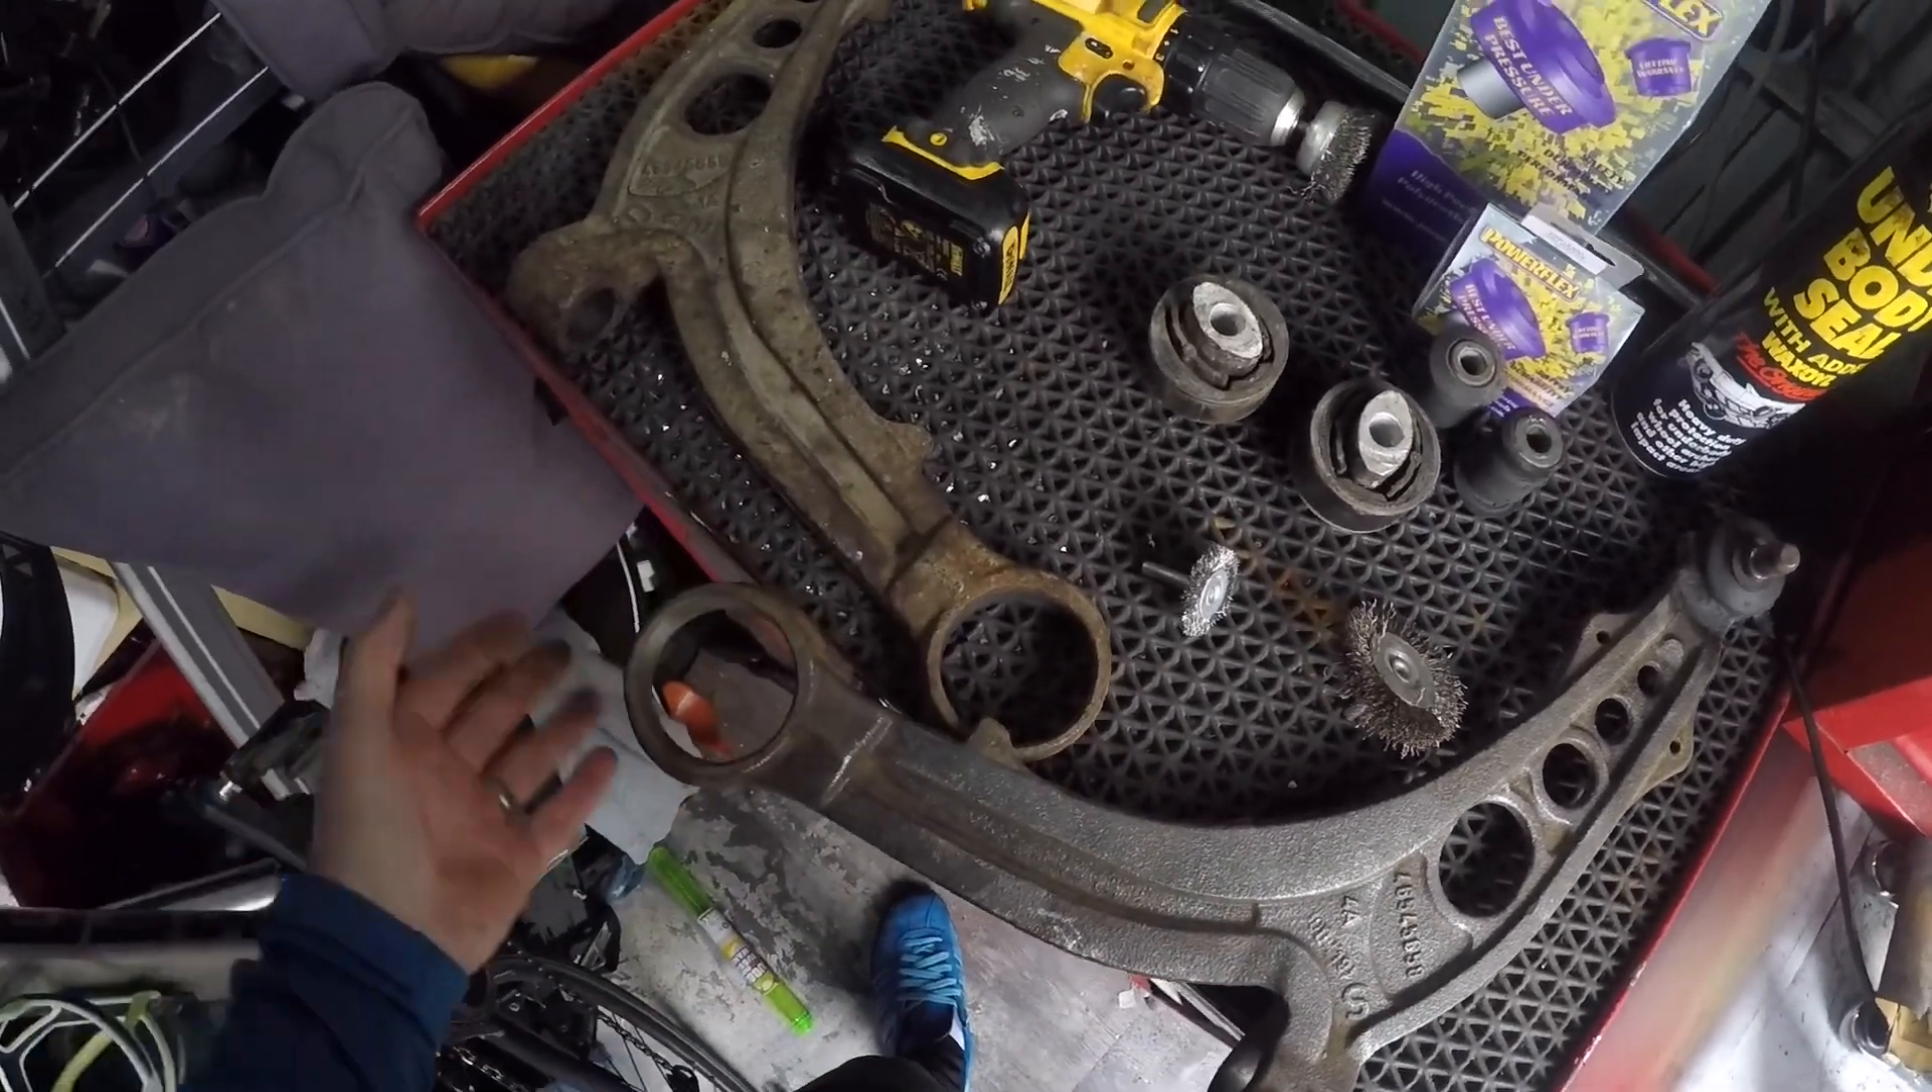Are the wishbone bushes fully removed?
Yes.